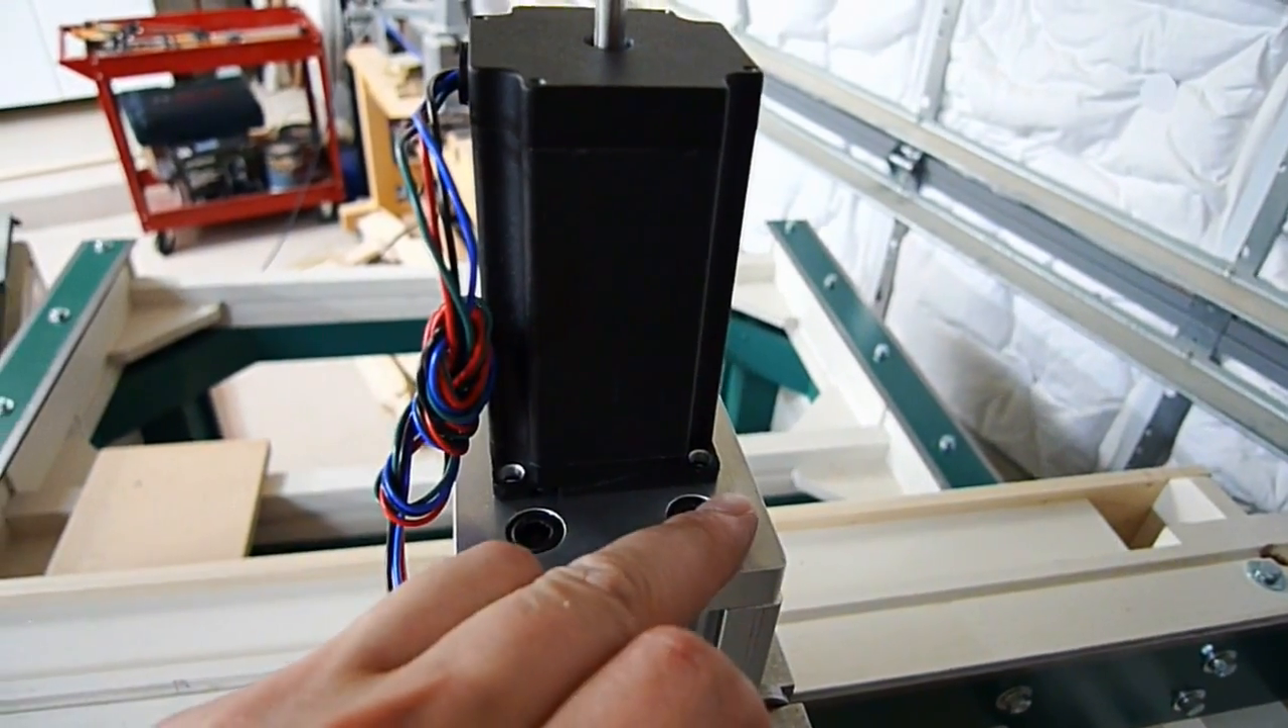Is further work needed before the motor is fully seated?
No.